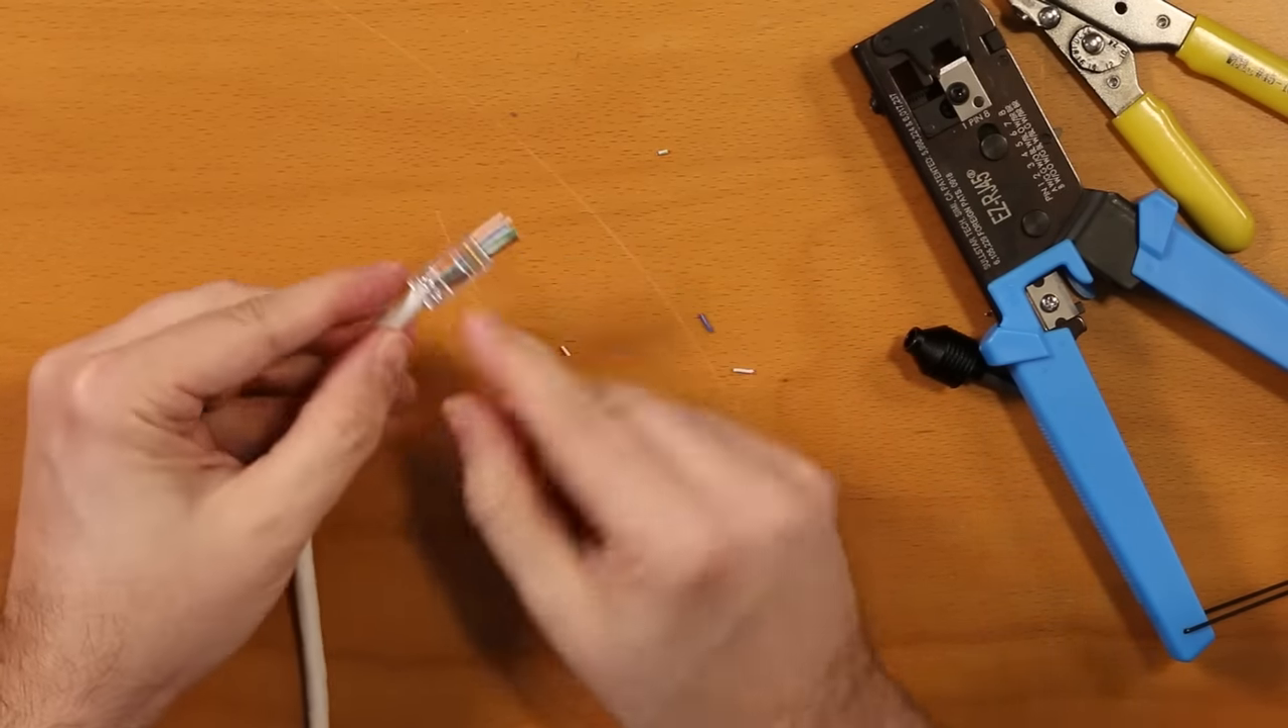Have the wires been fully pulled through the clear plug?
Yes.